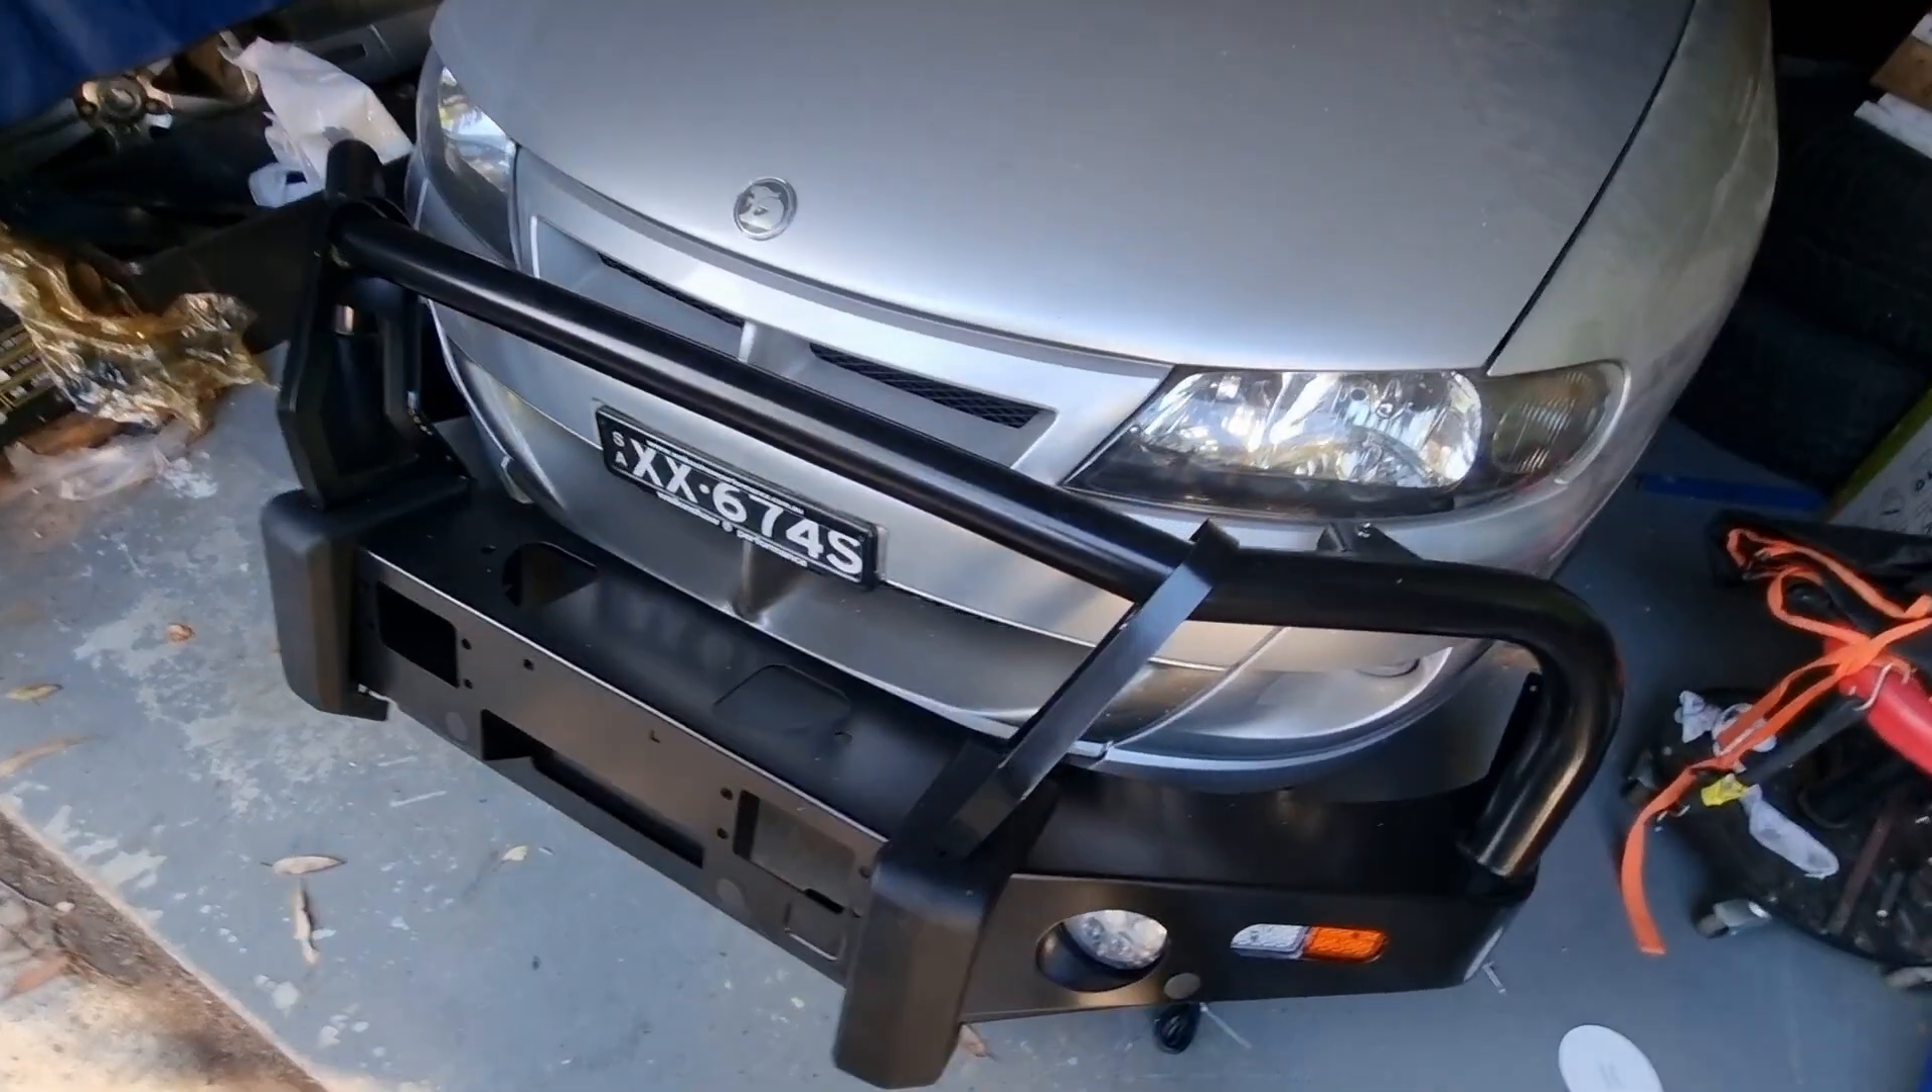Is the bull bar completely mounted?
No.